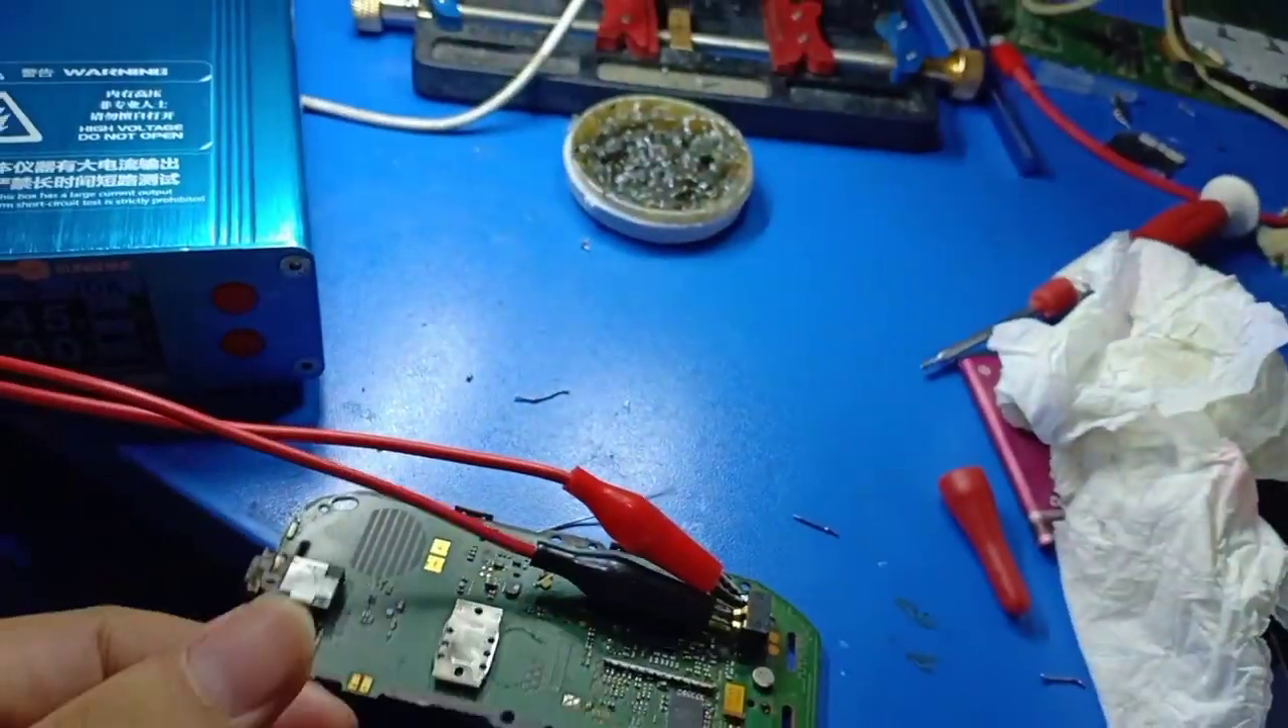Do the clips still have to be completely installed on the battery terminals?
No.